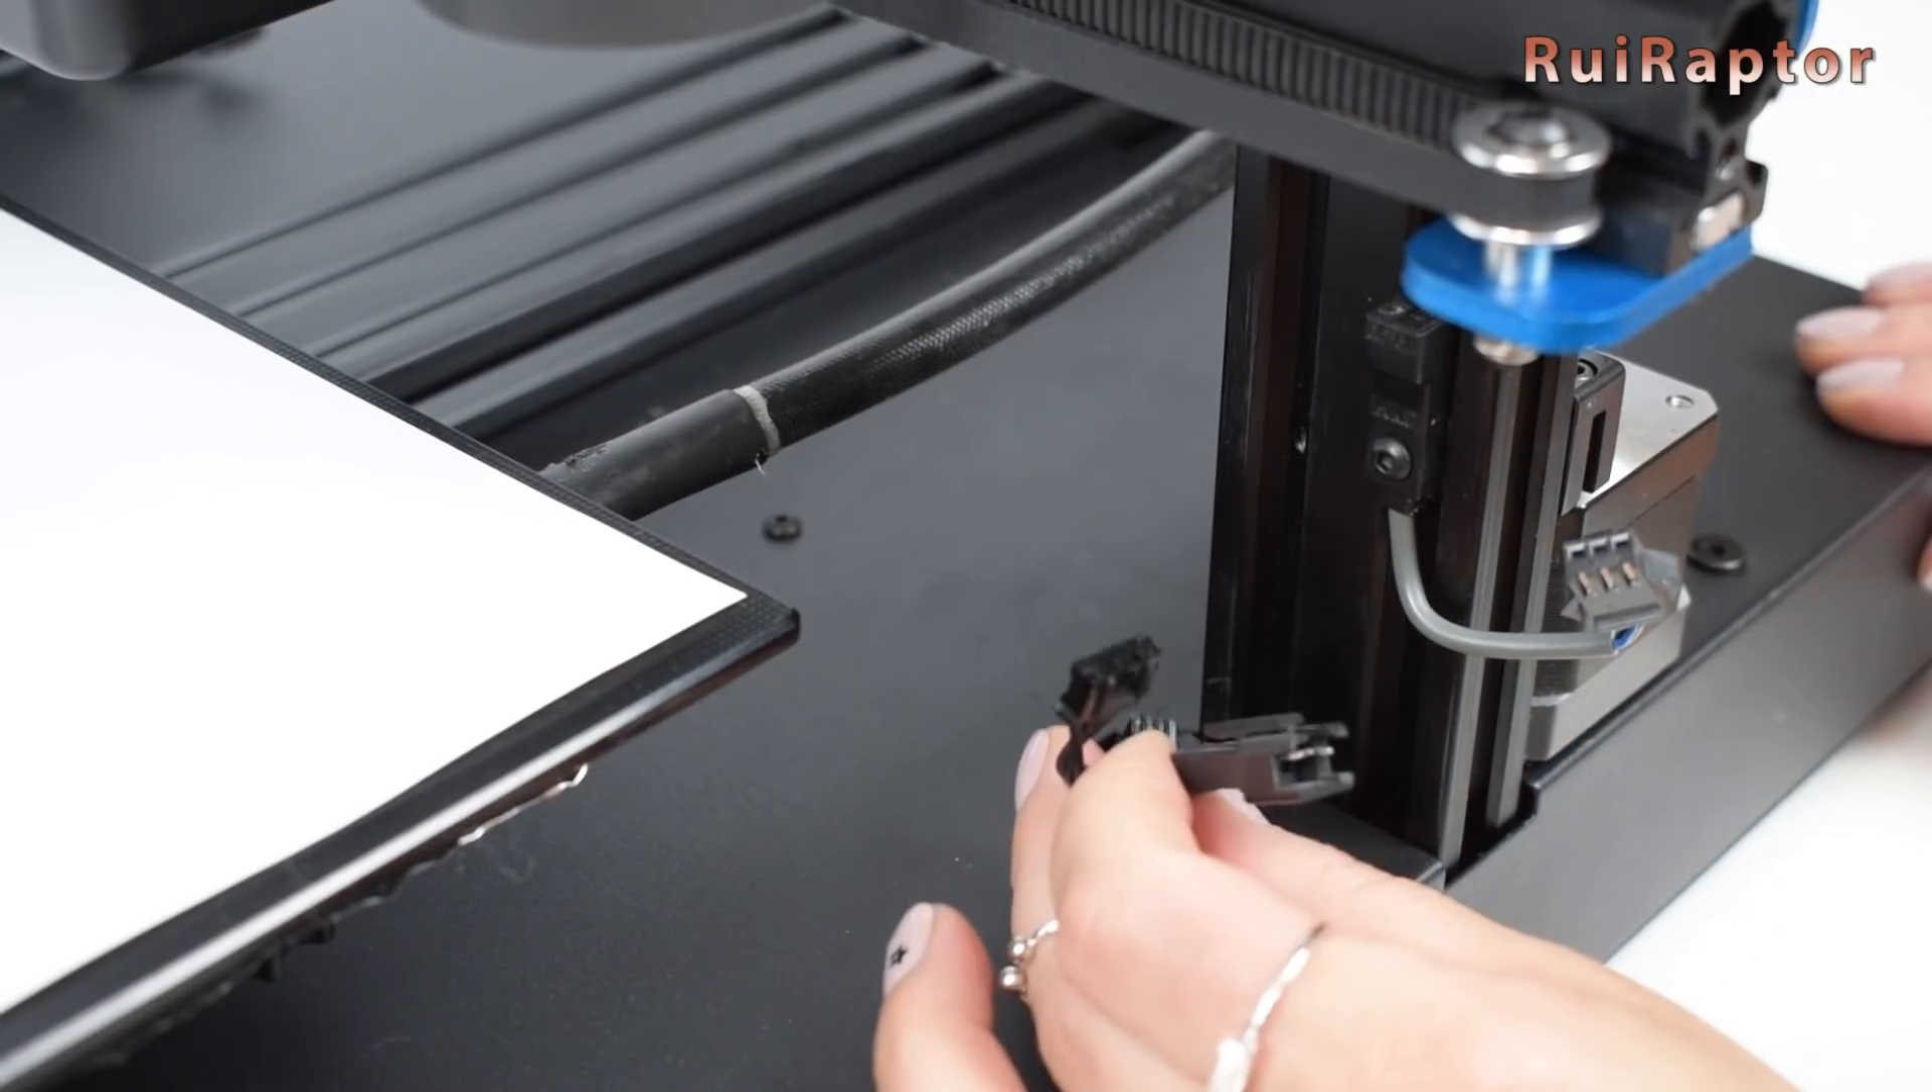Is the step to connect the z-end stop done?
No.